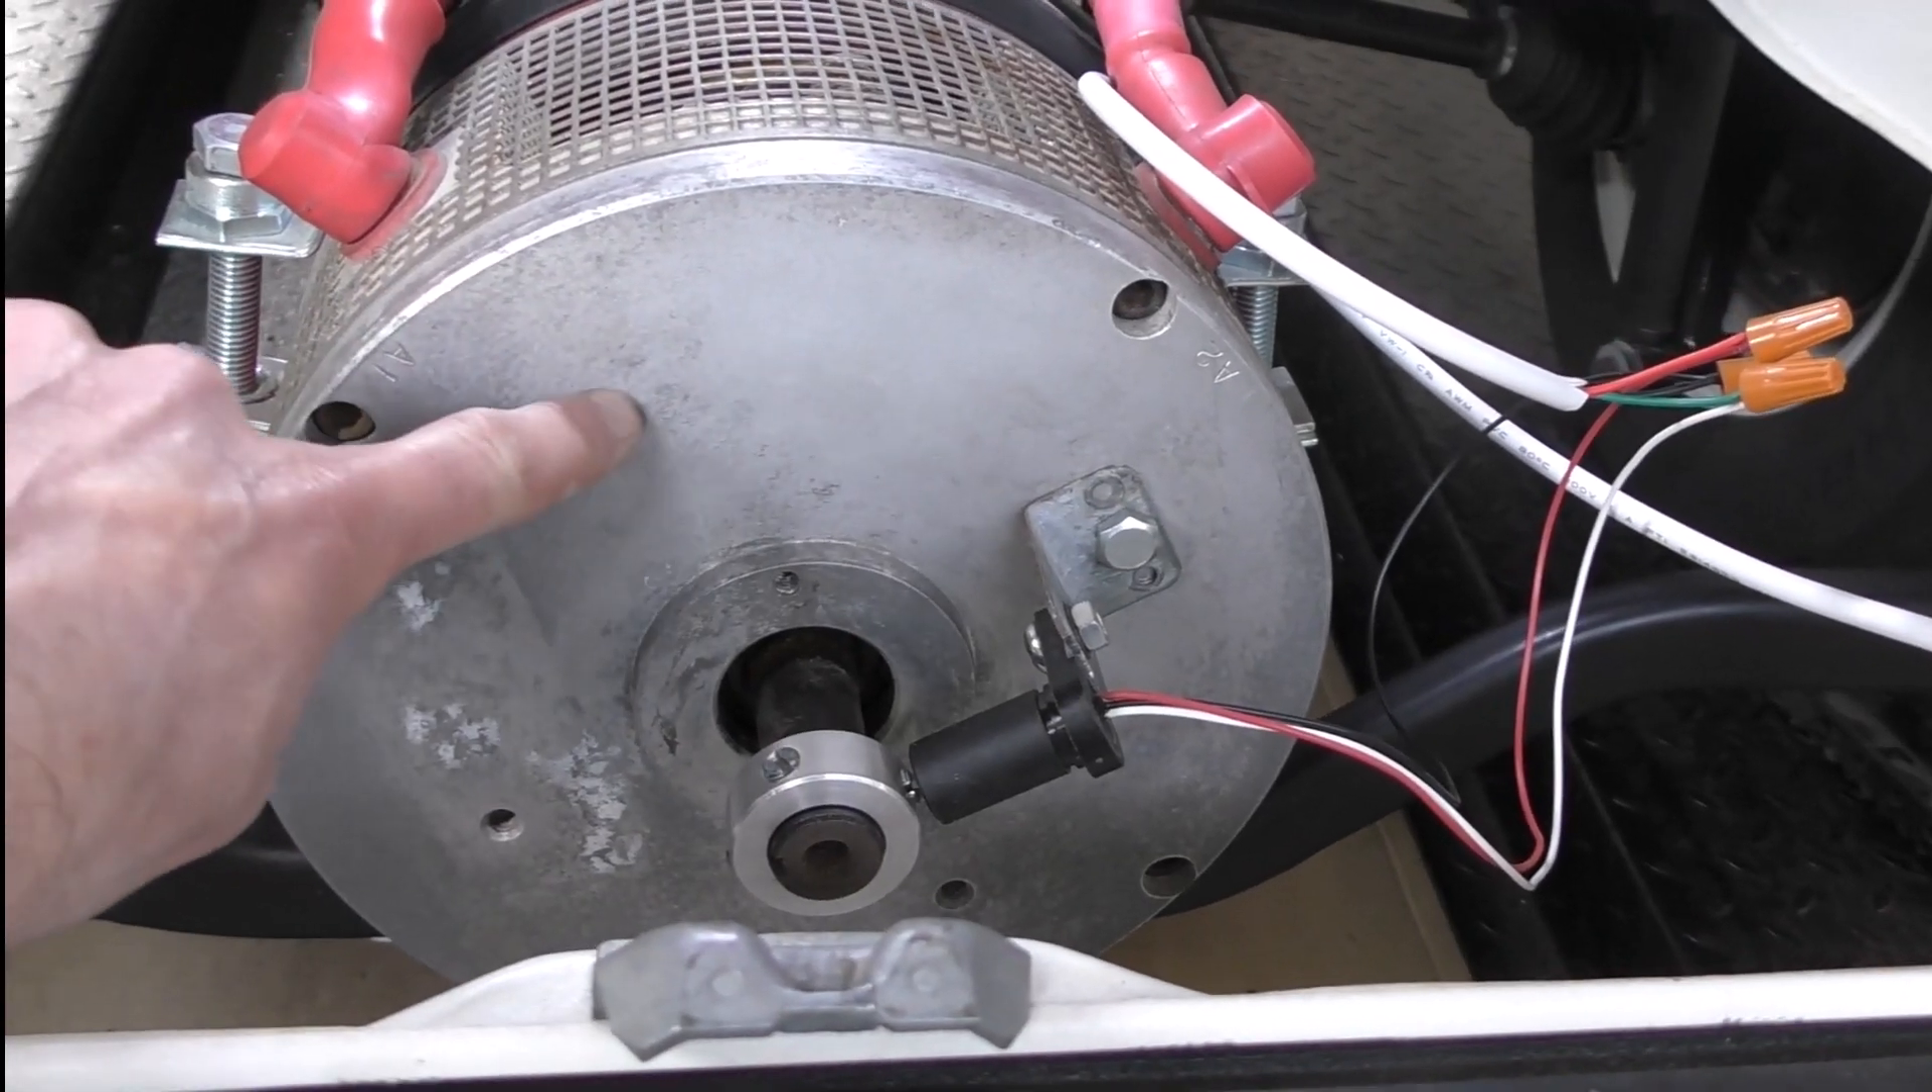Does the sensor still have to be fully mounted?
No.